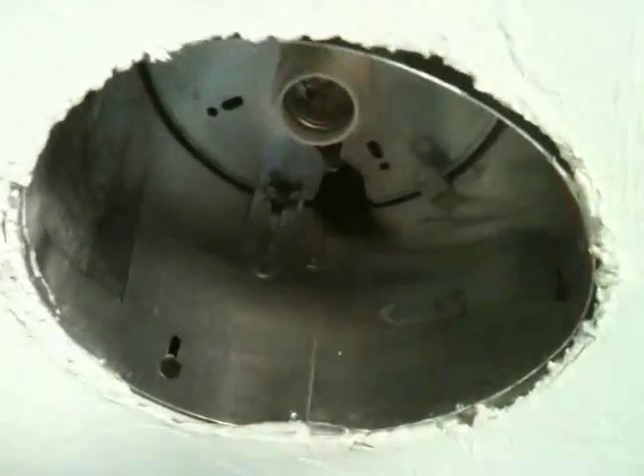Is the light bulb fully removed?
Yes.